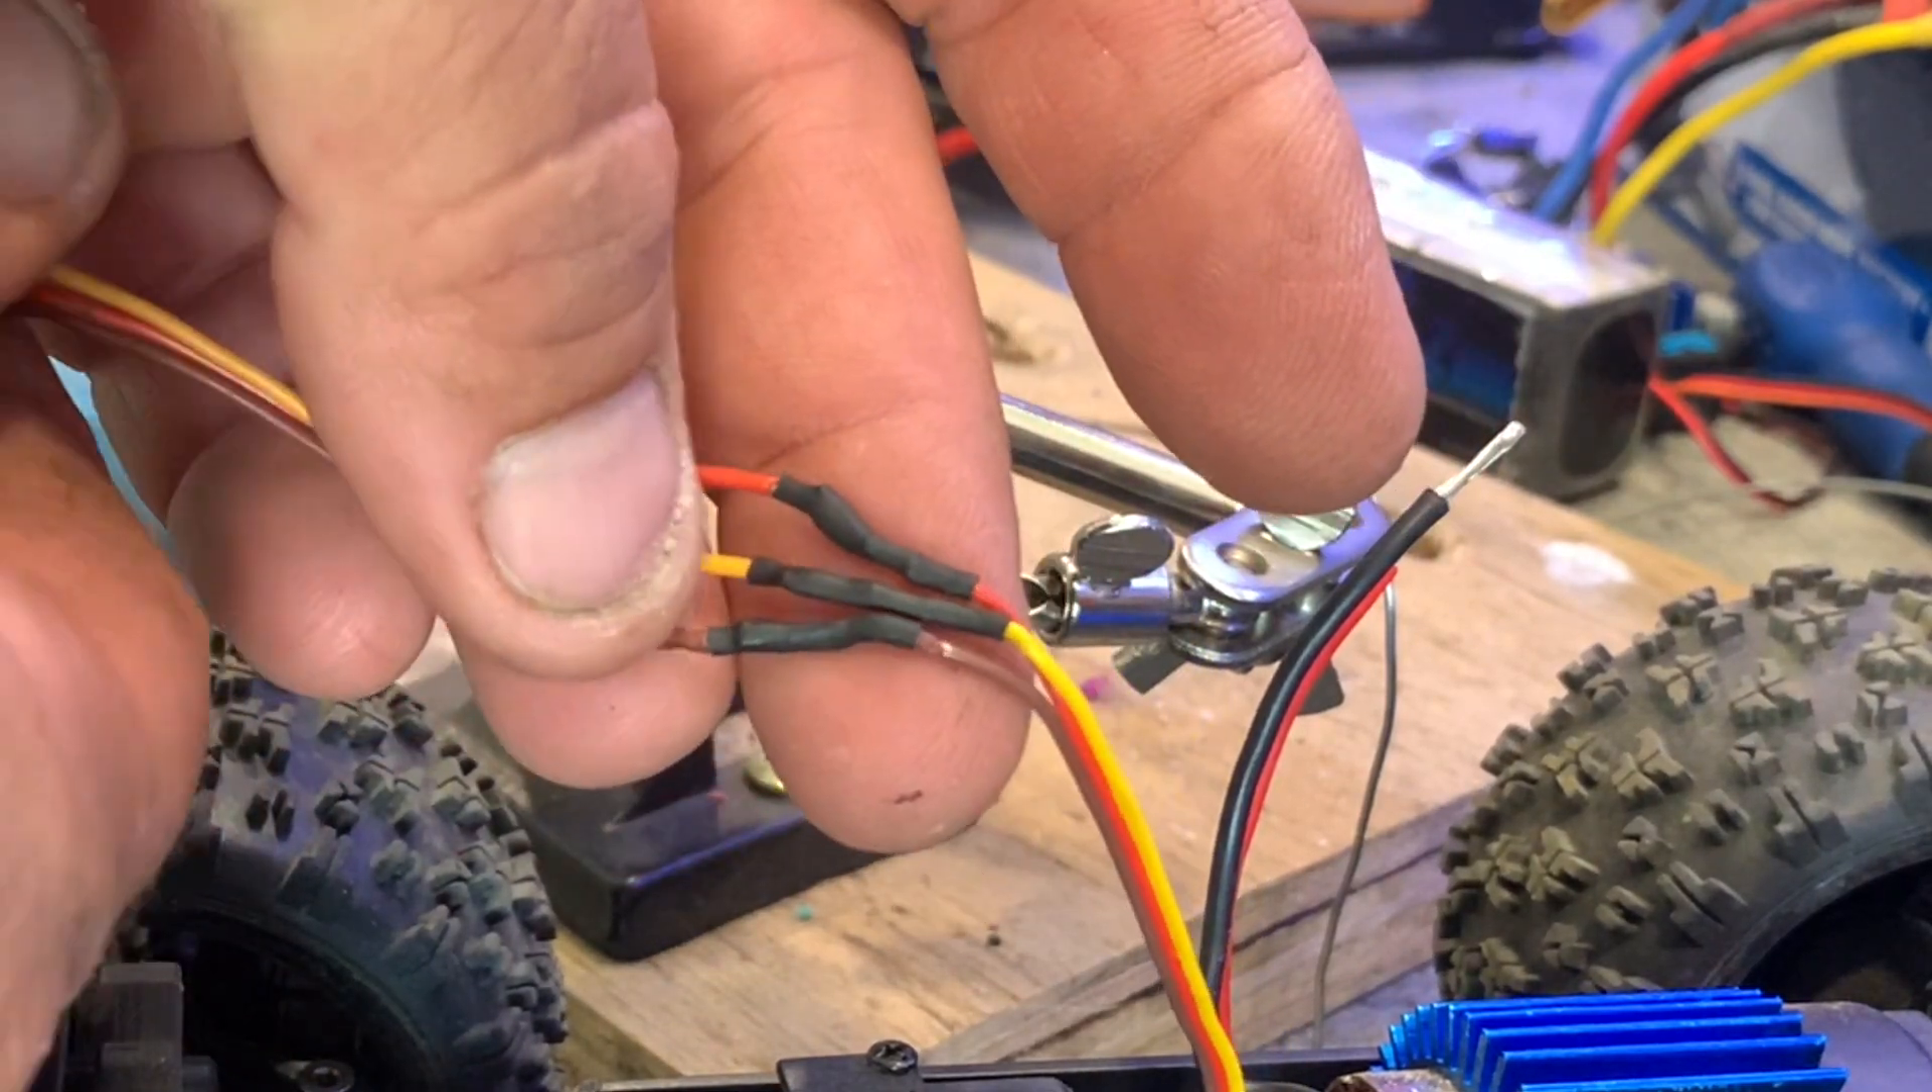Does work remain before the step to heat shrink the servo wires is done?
No.